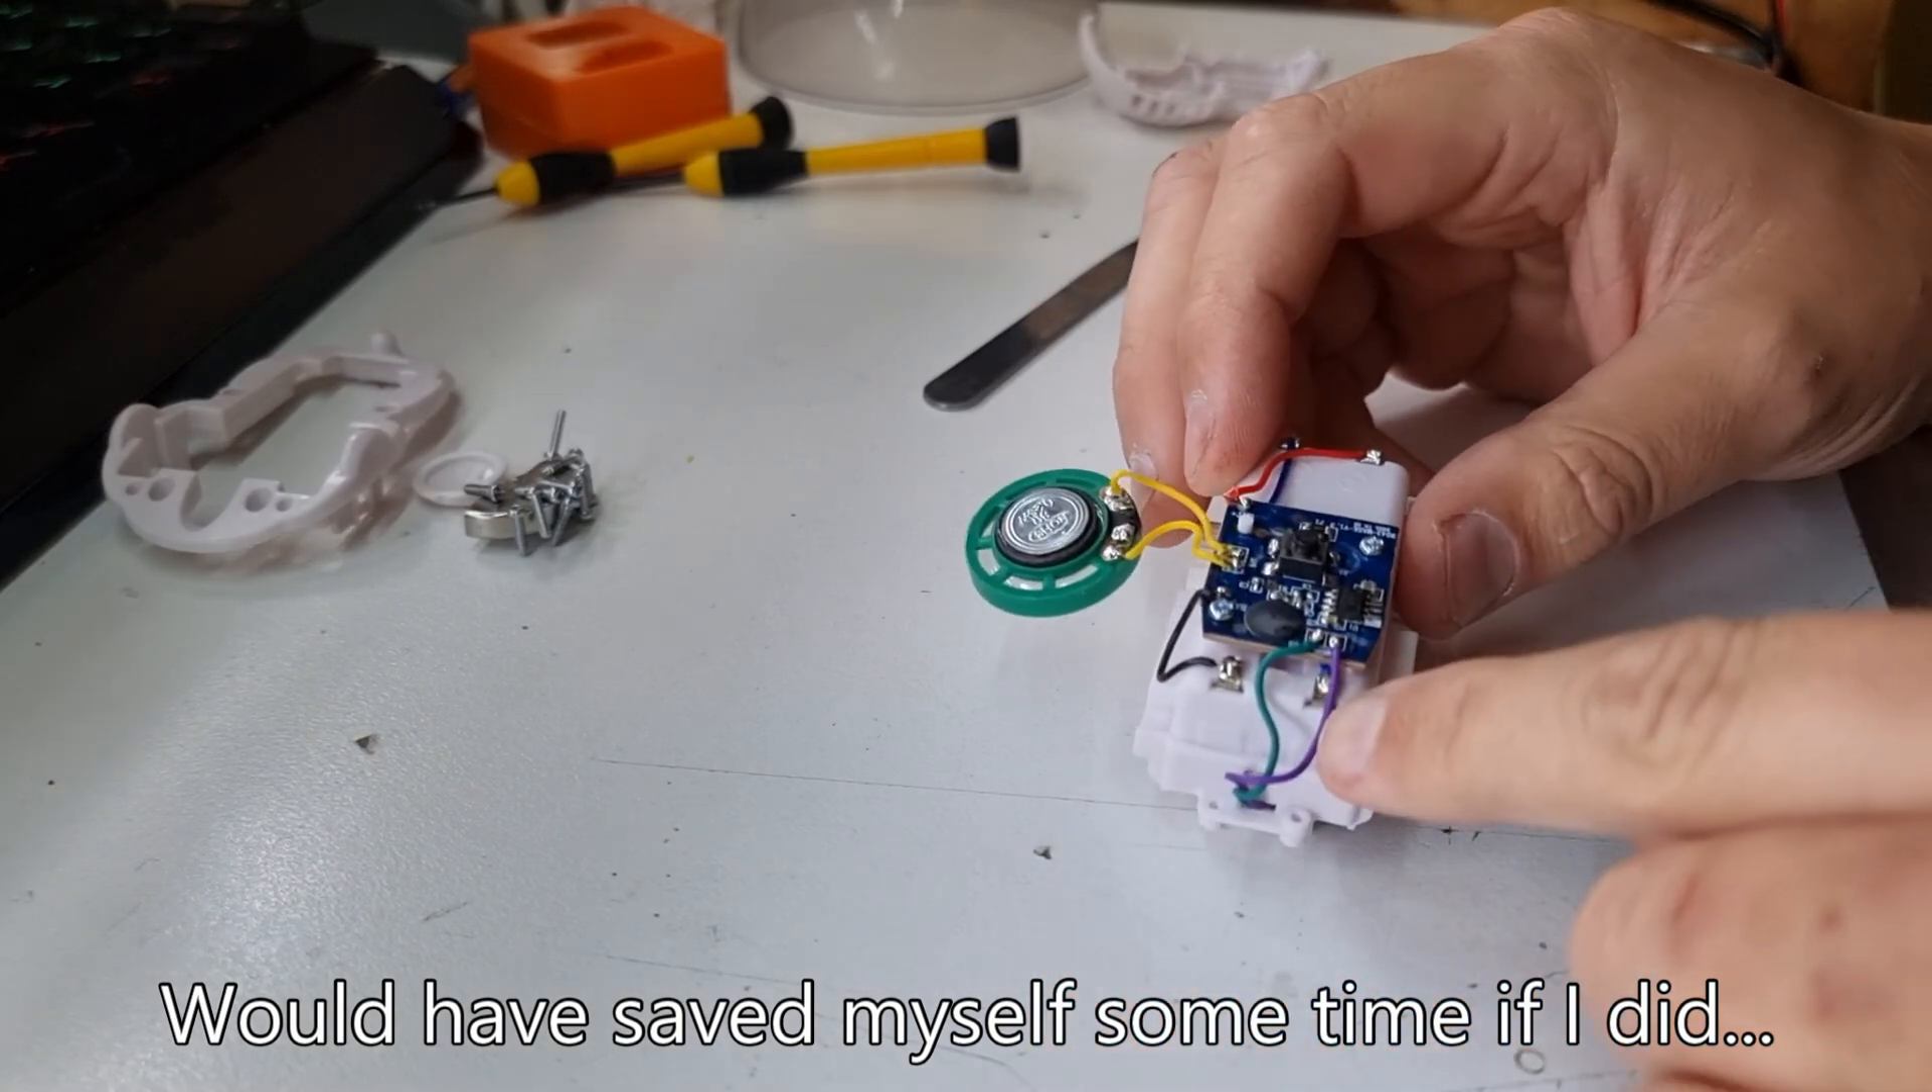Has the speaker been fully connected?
Yes.